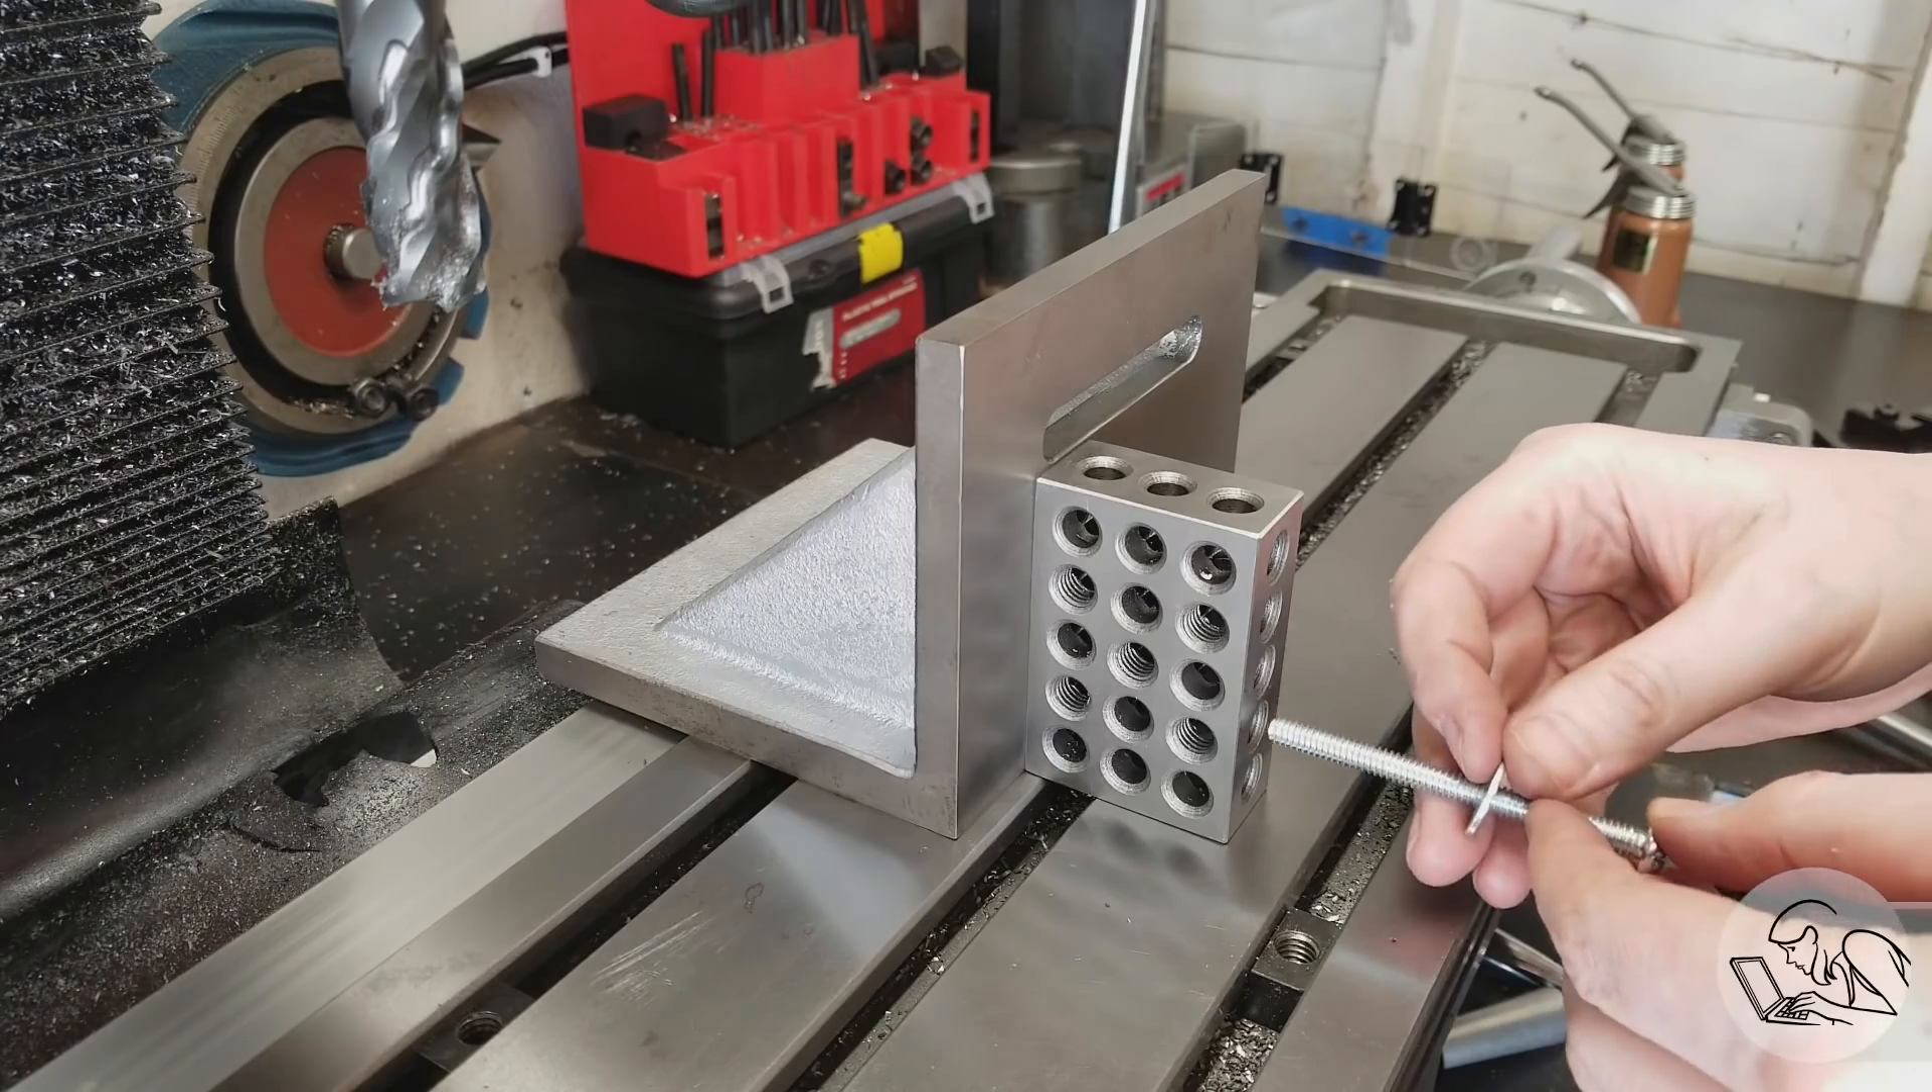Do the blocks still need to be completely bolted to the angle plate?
Yes.